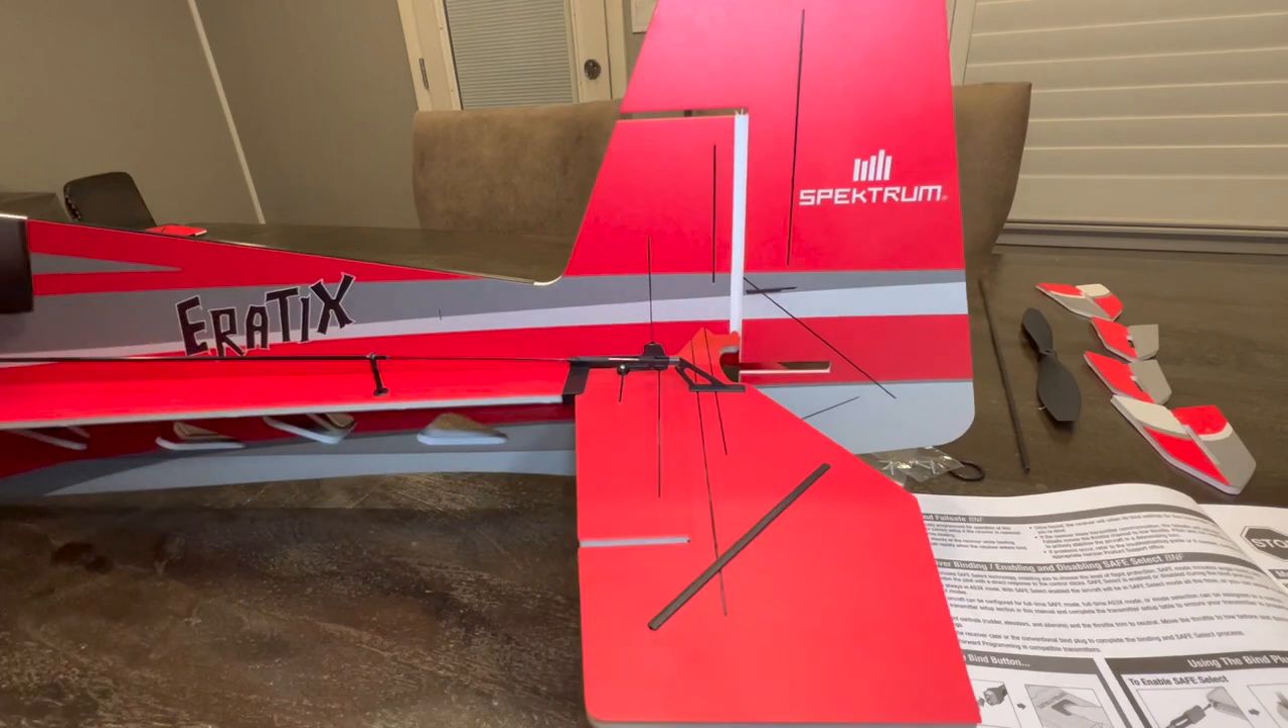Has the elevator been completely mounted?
Yes.